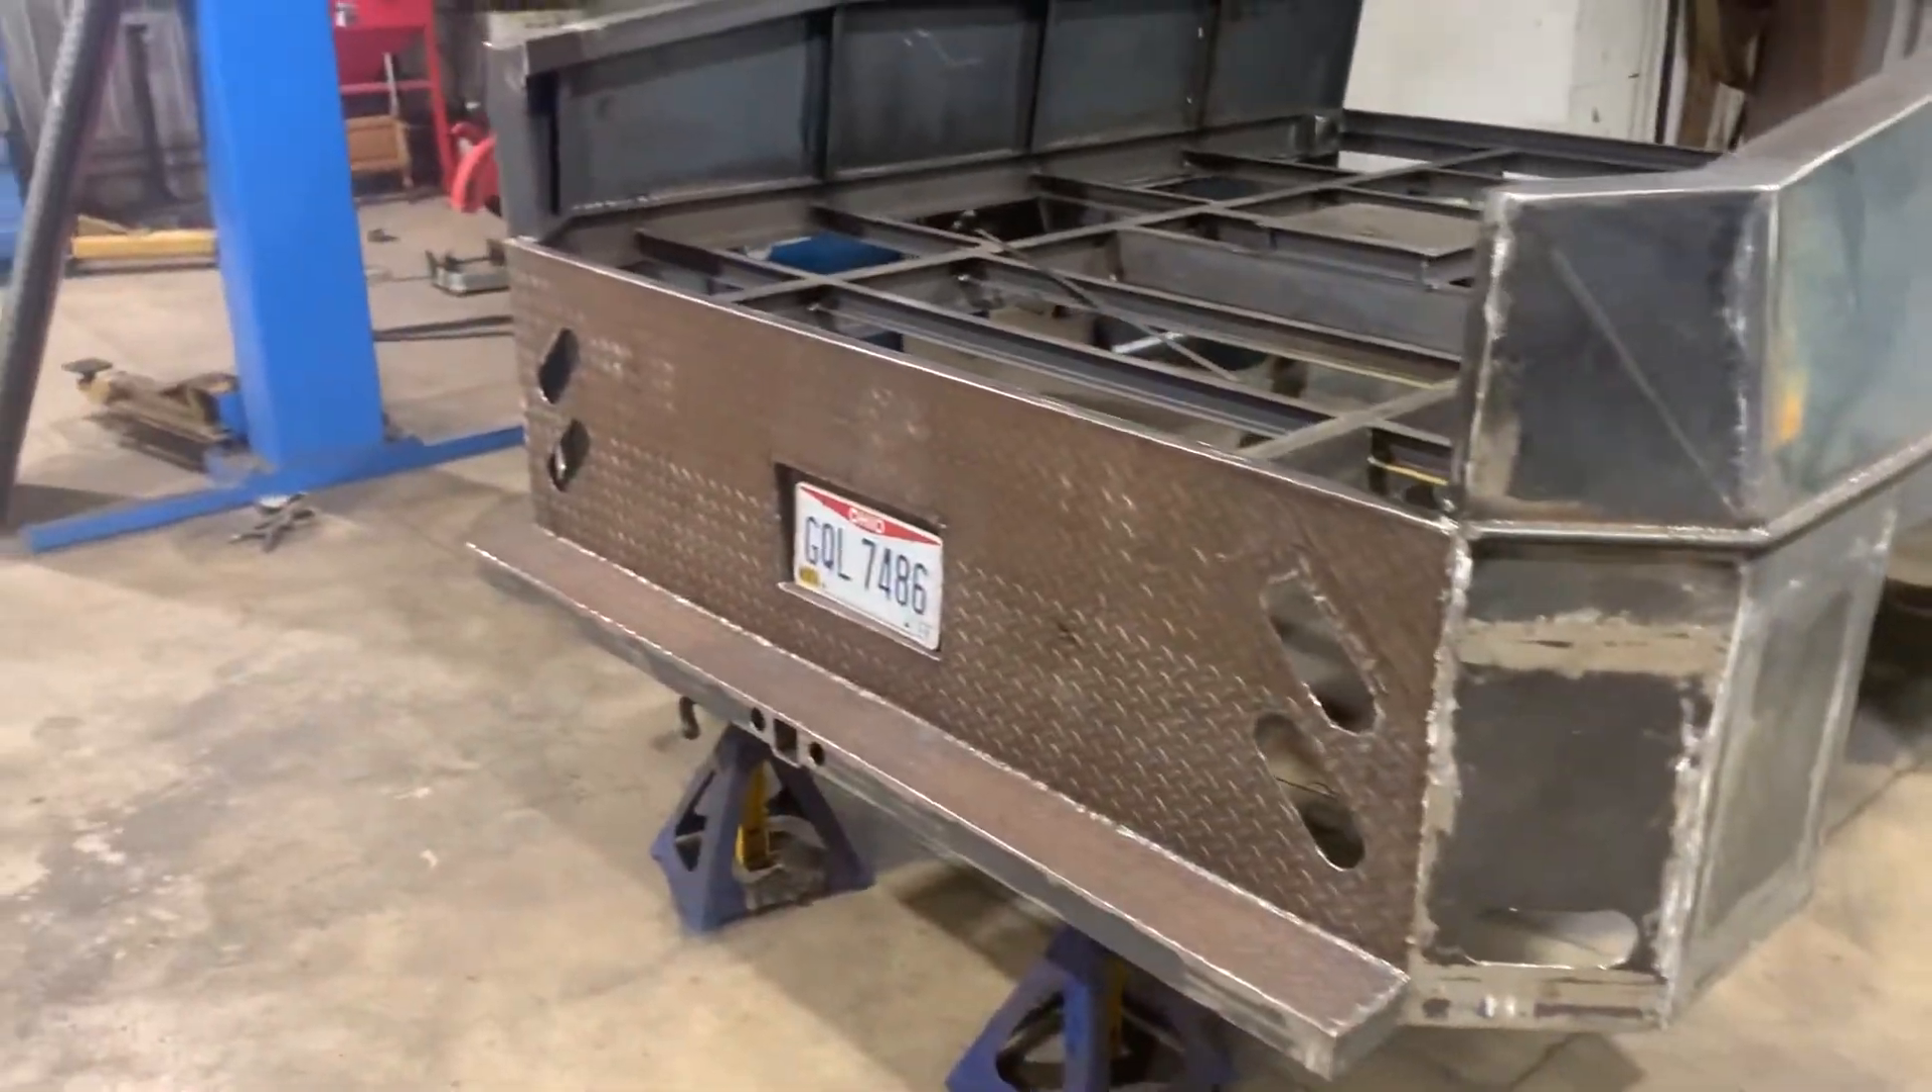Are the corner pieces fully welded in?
Yes.